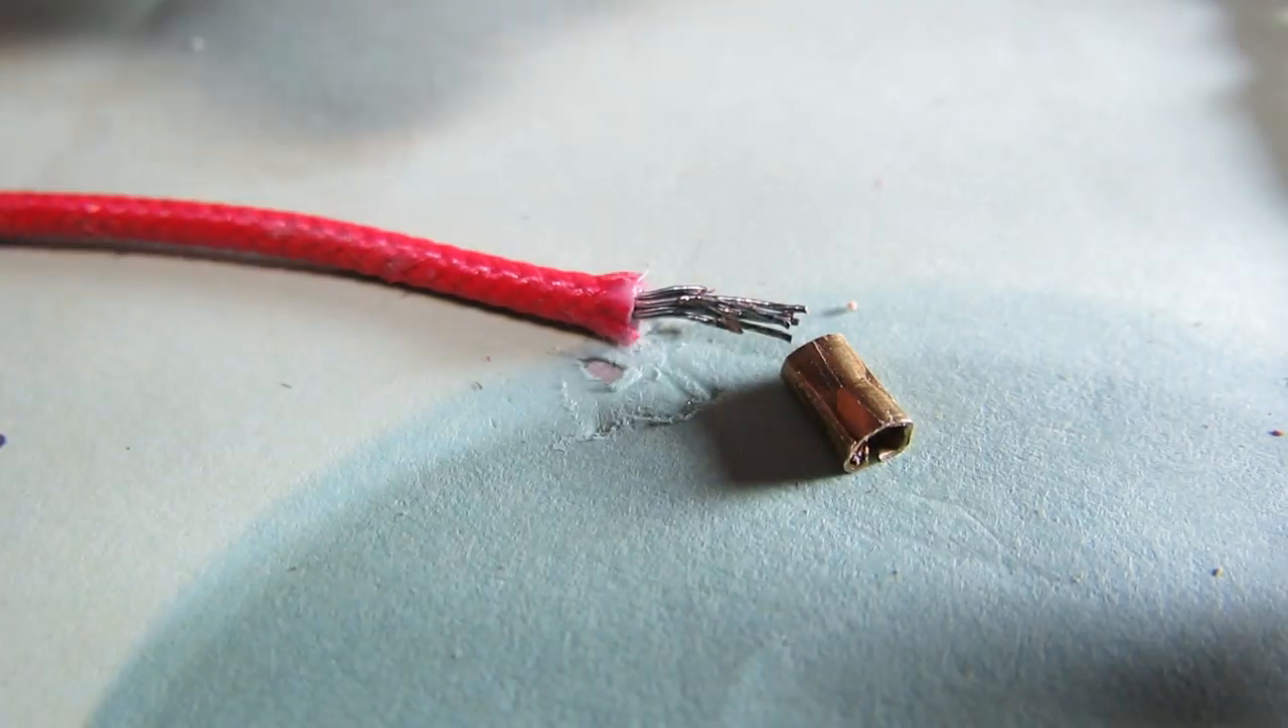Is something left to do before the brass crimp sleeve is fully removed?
No.